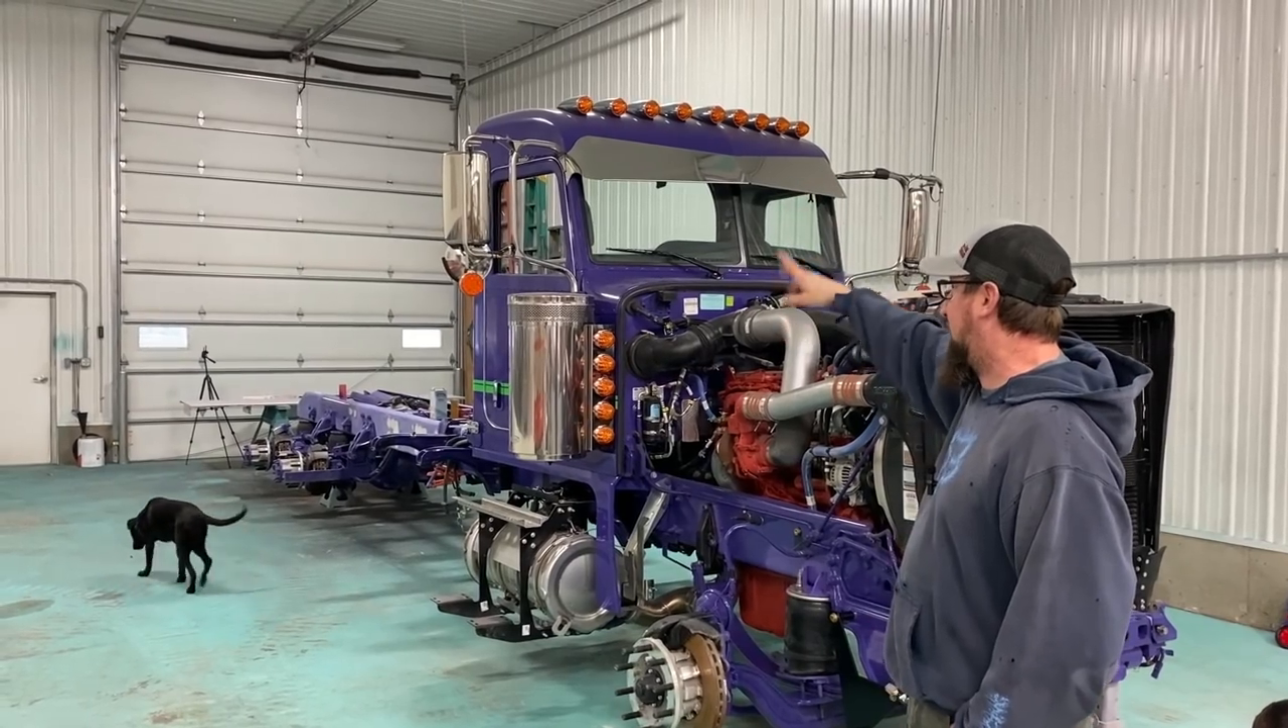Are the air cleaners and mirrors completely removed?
No.